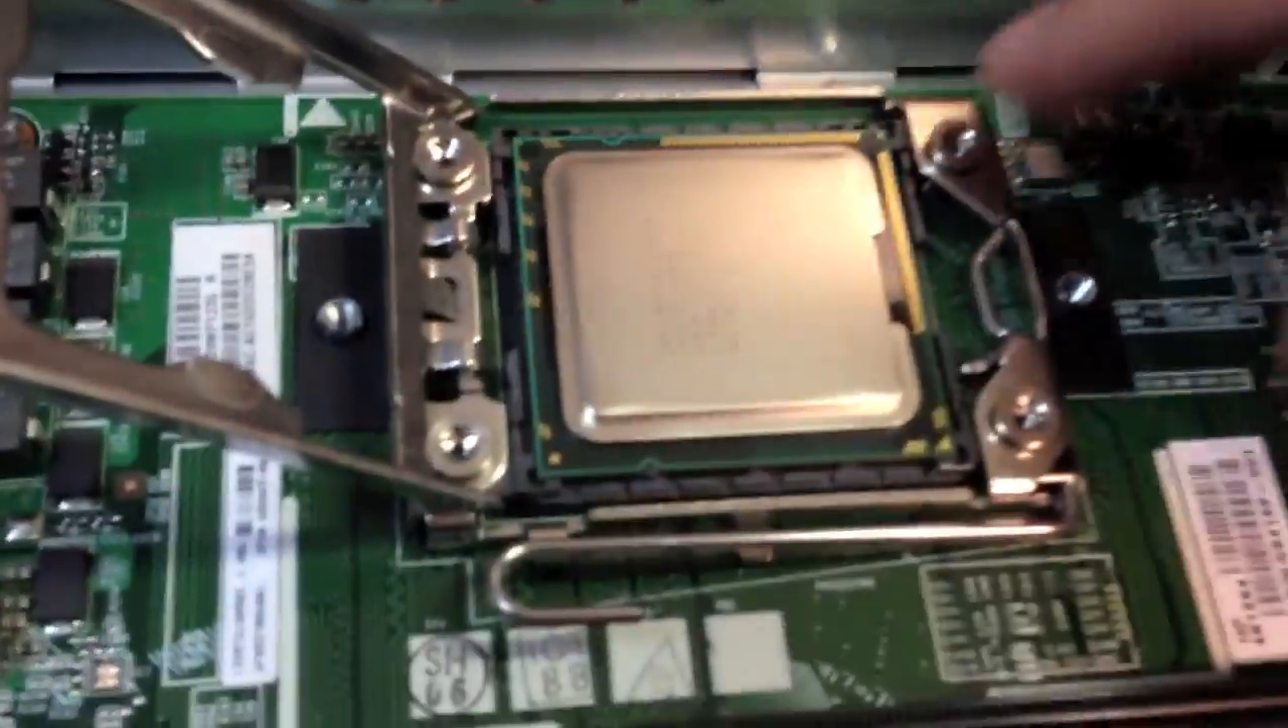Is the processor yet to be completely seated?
No.